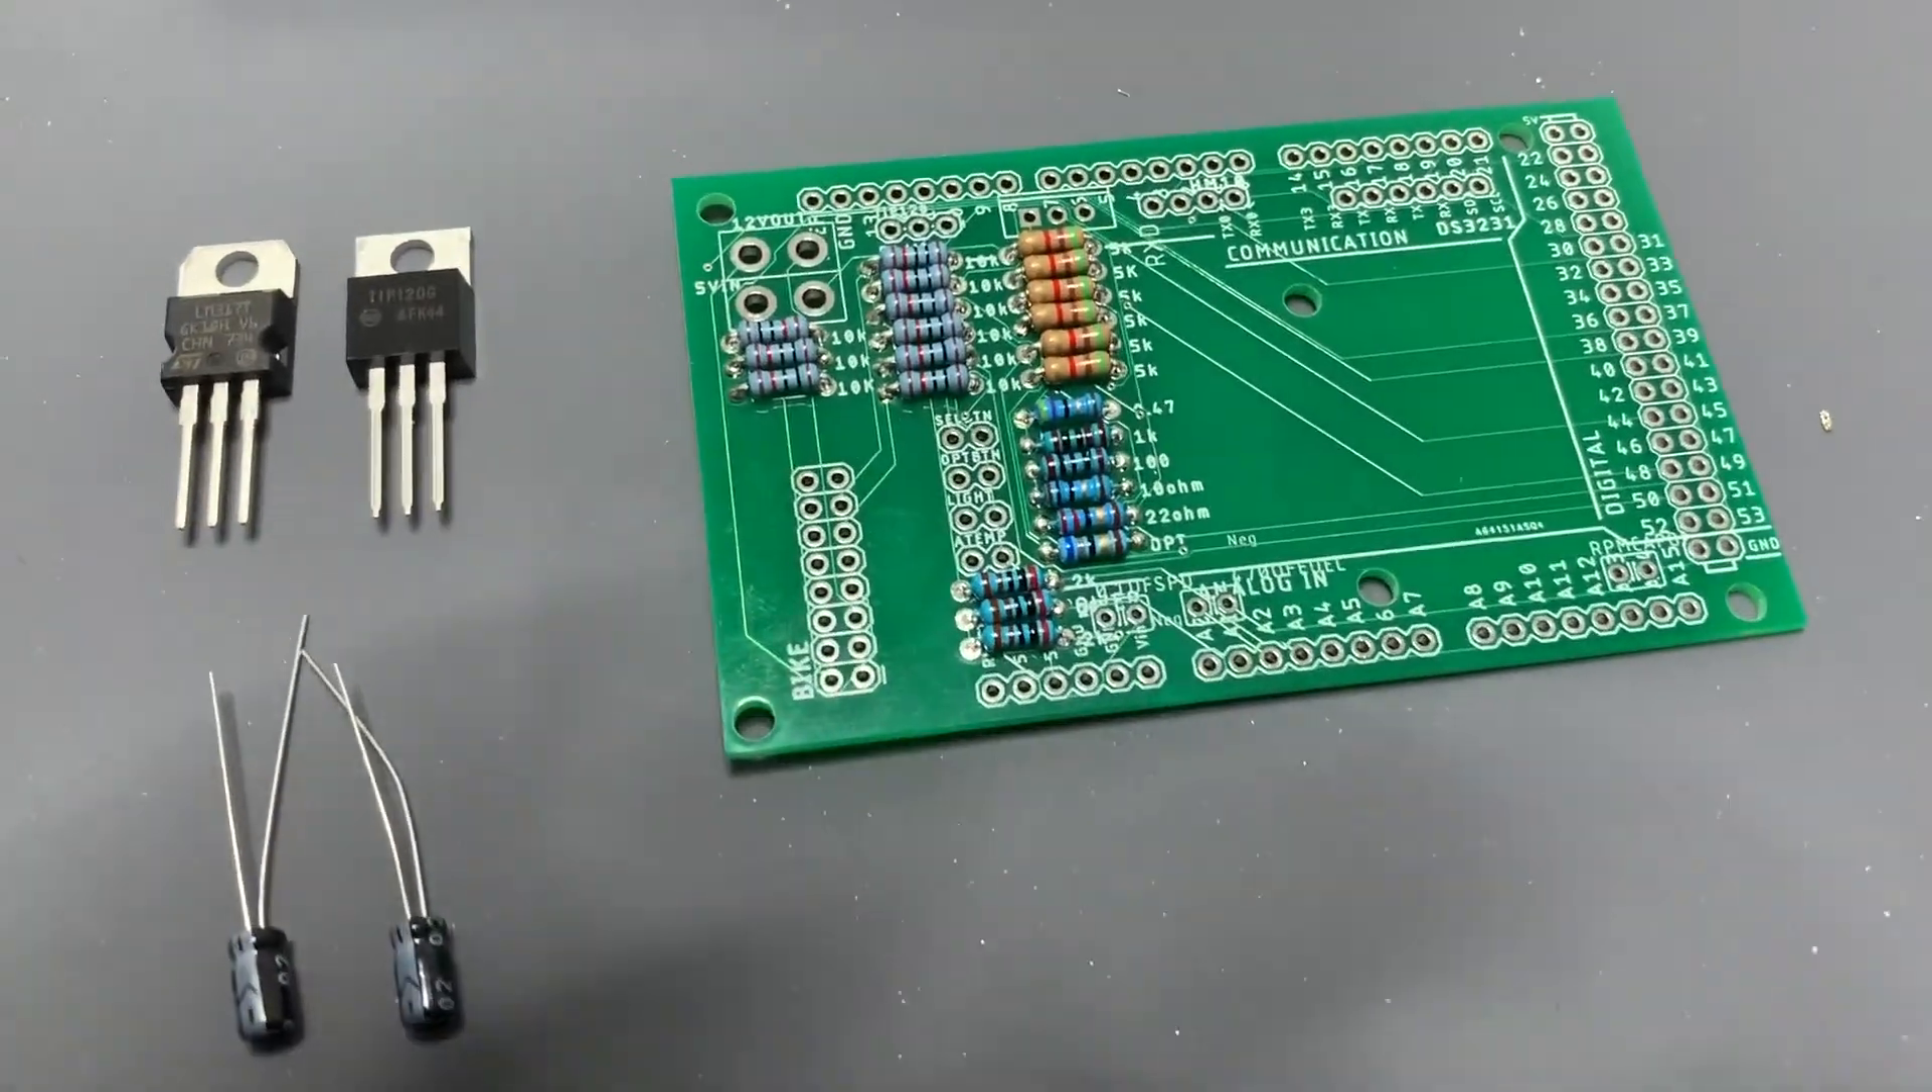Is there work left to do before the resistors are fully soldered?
No.